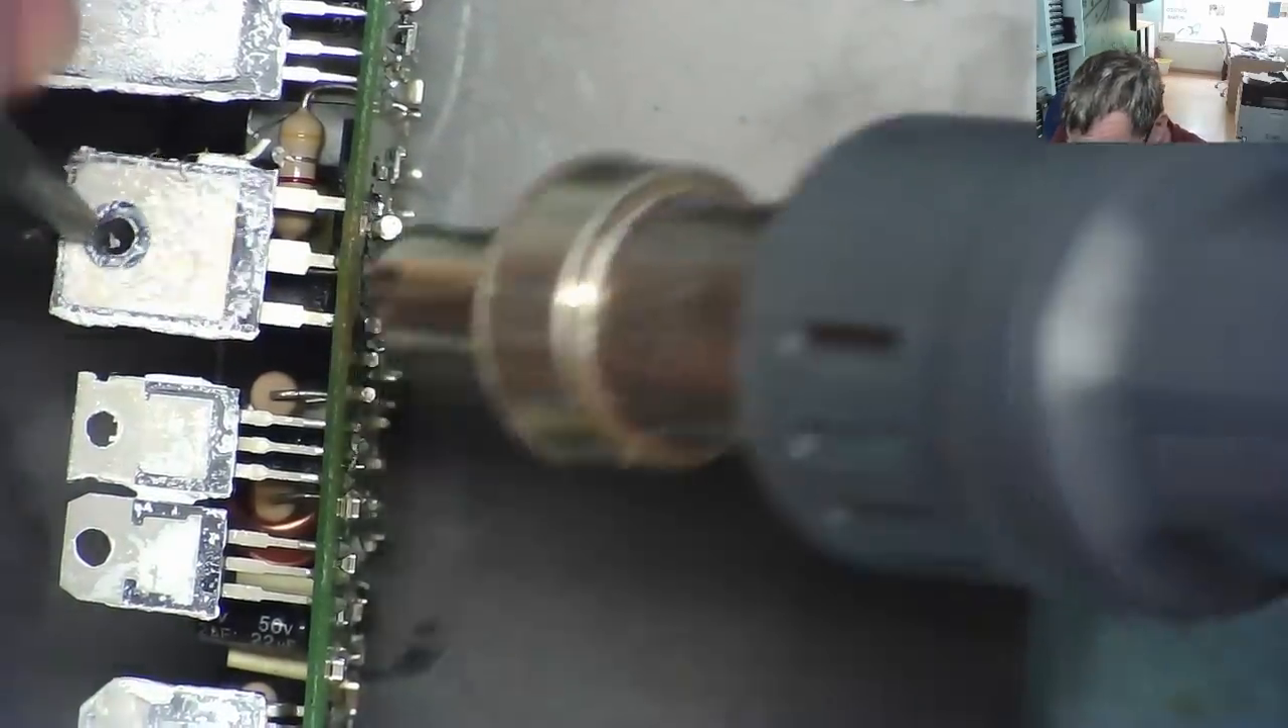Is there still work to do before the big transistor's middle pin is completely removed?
Yes.